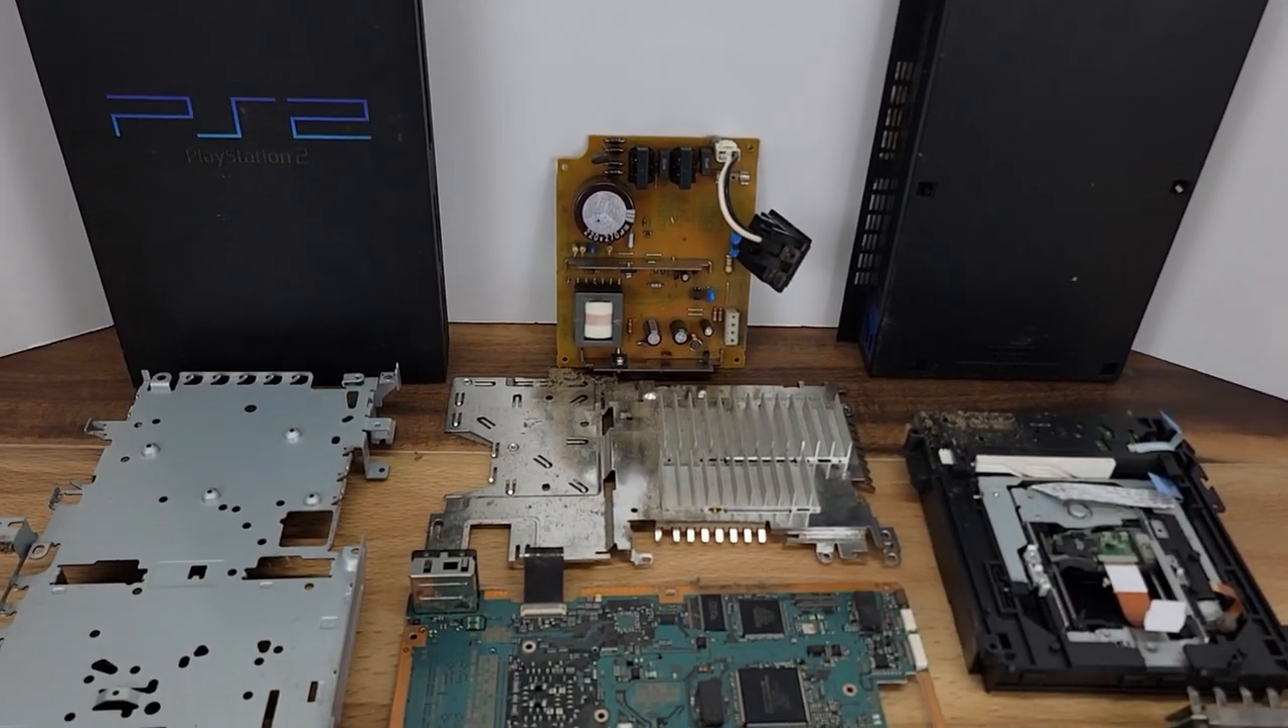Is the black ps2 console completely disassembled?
Yes.